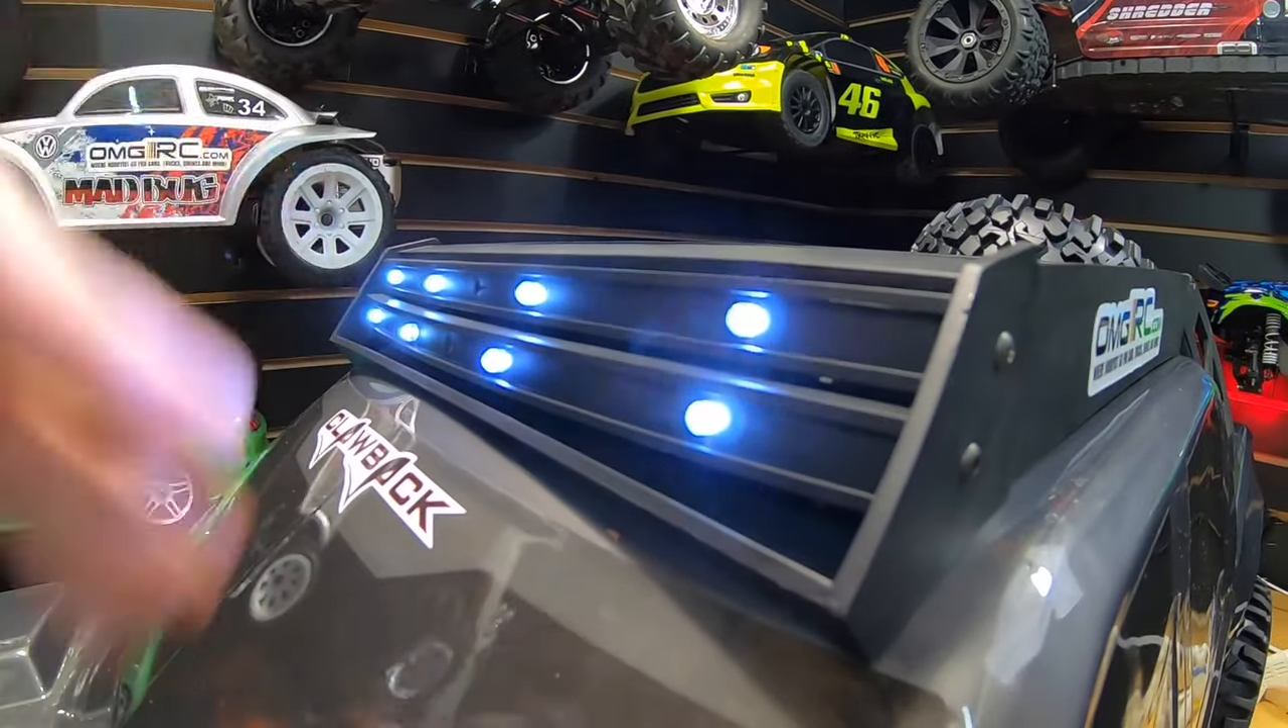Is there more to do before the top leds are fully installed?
No.